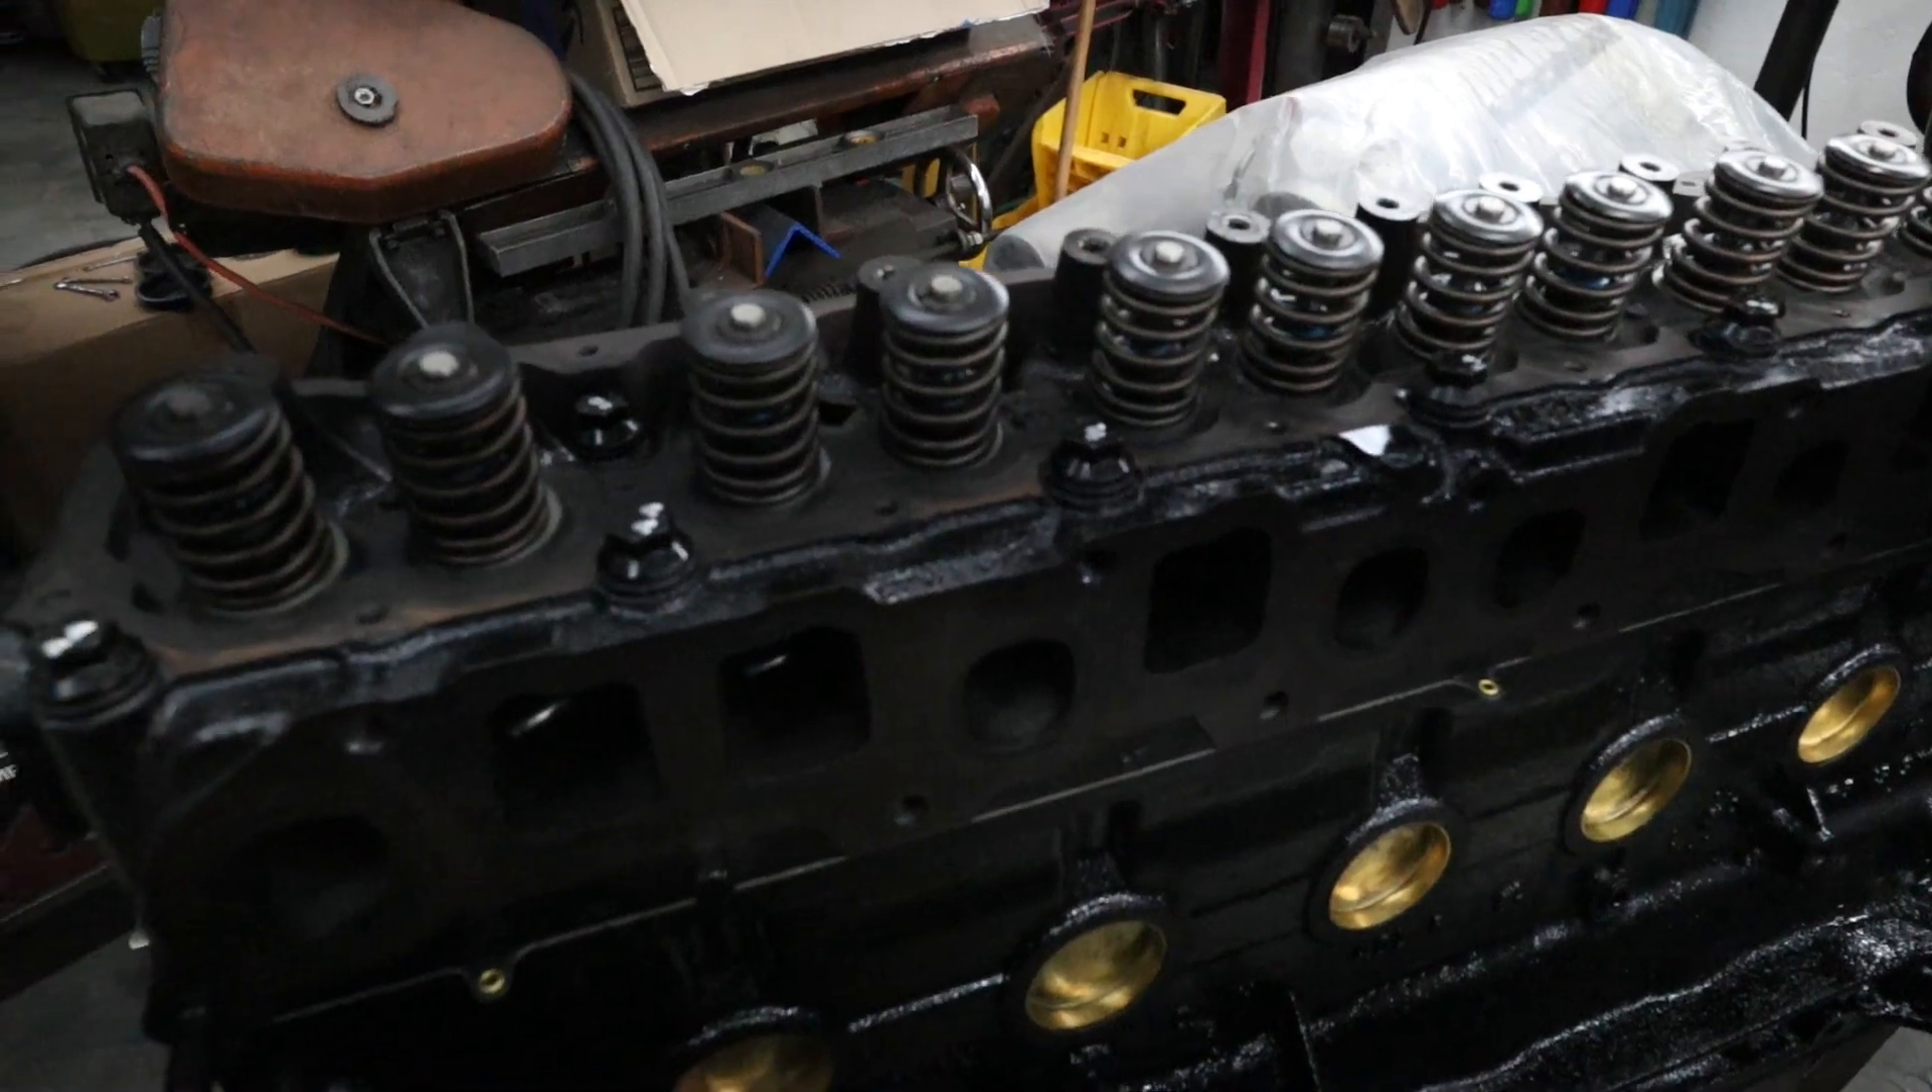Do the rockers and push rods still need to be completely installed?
Yes.